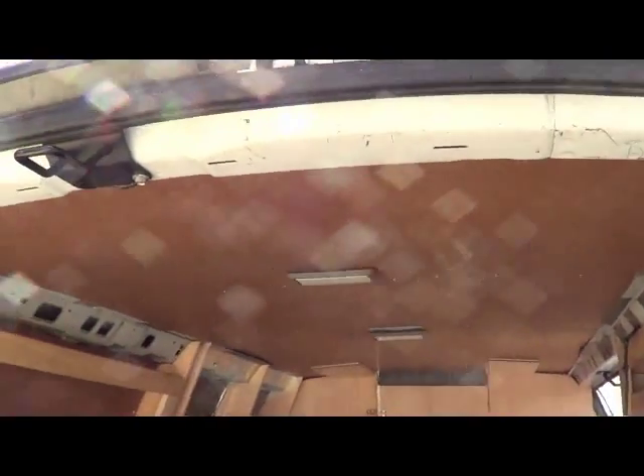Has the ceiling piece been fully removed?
No.